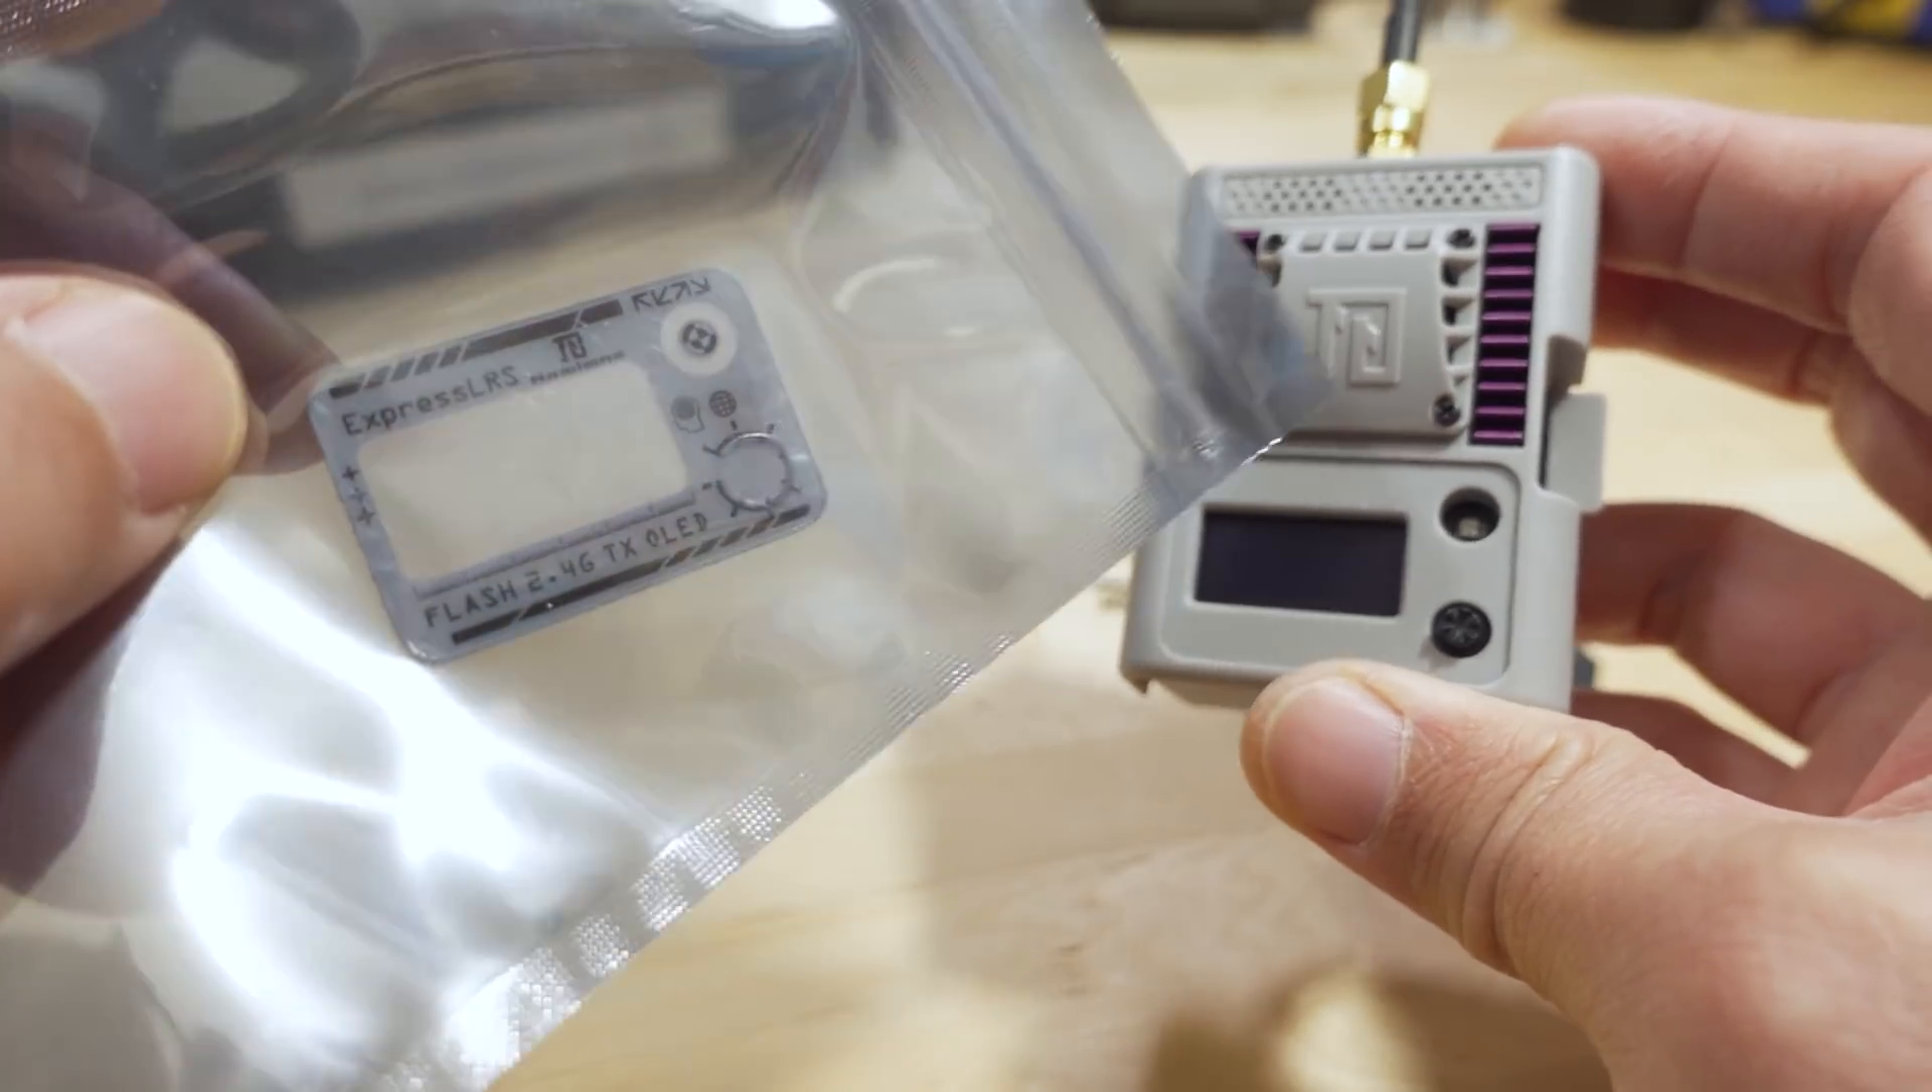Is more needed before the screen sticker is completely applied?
Yes.